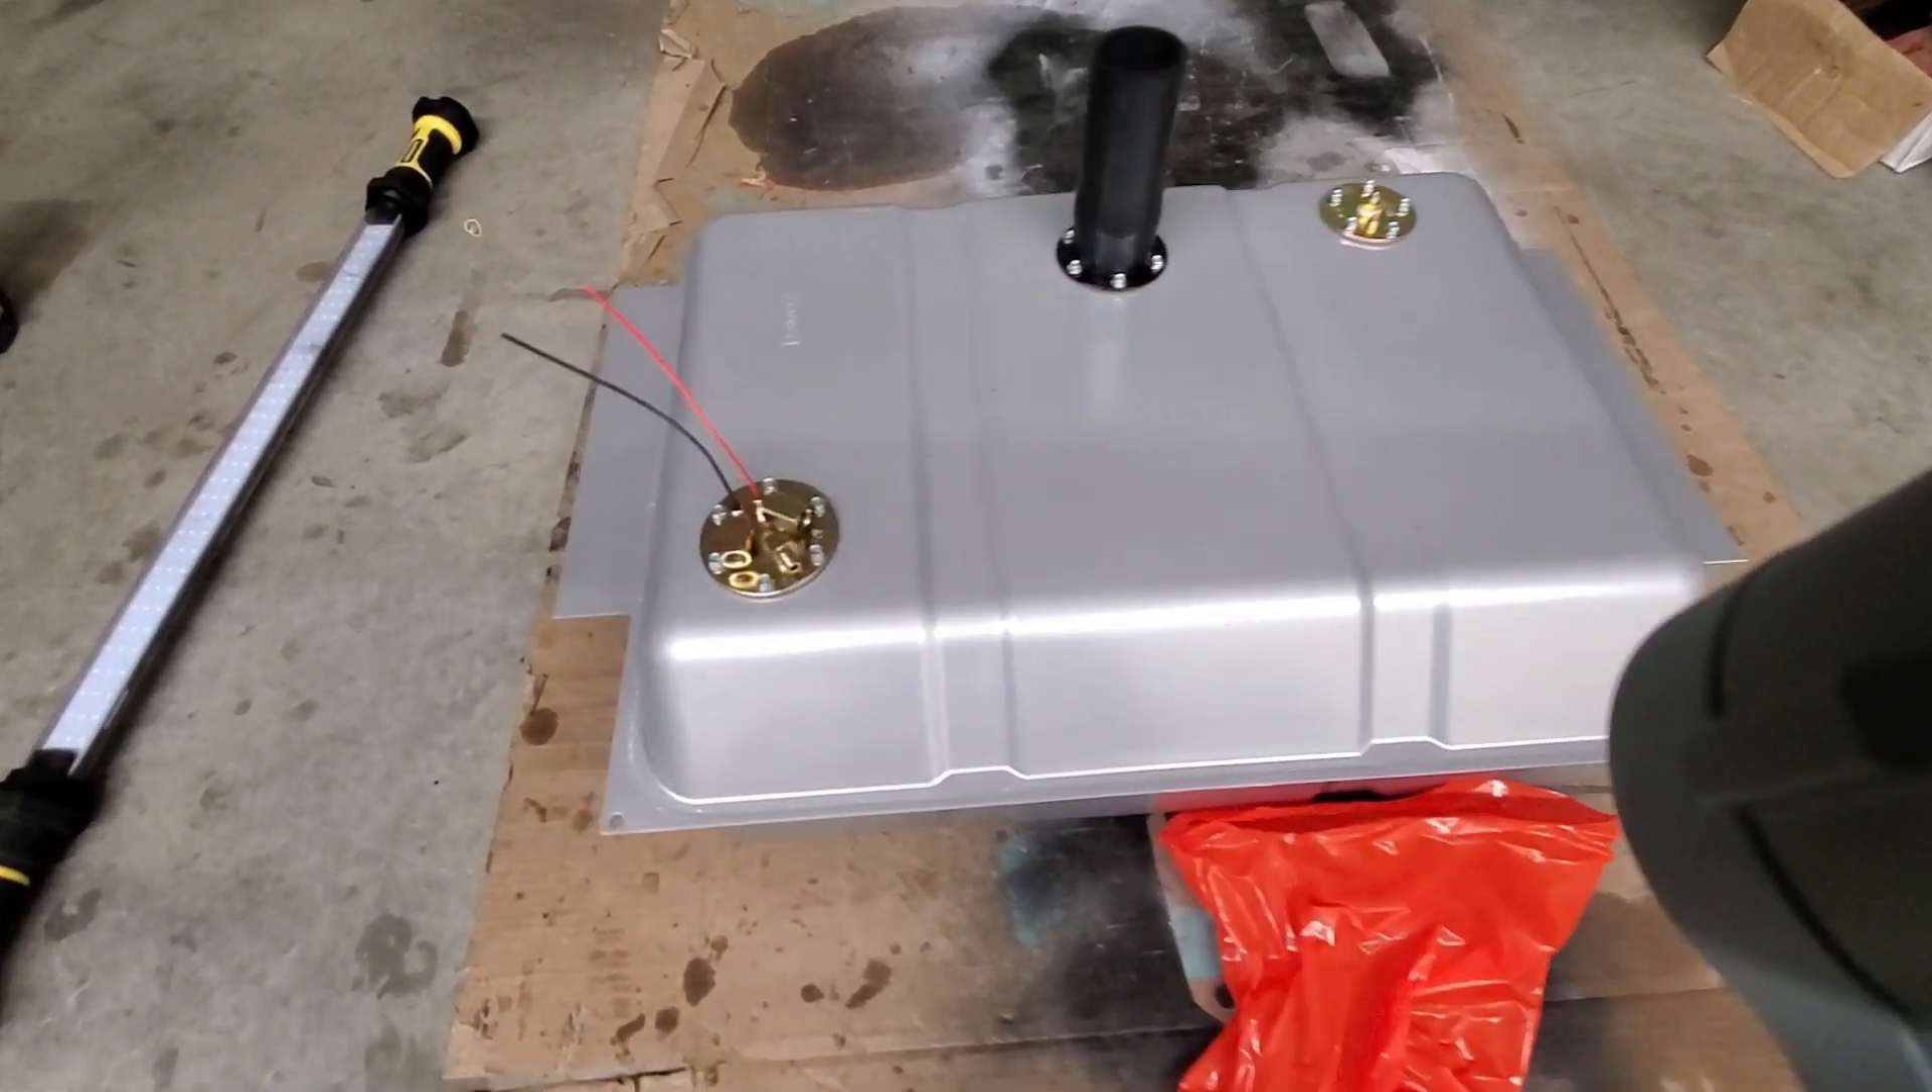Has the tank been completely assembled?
Yes.